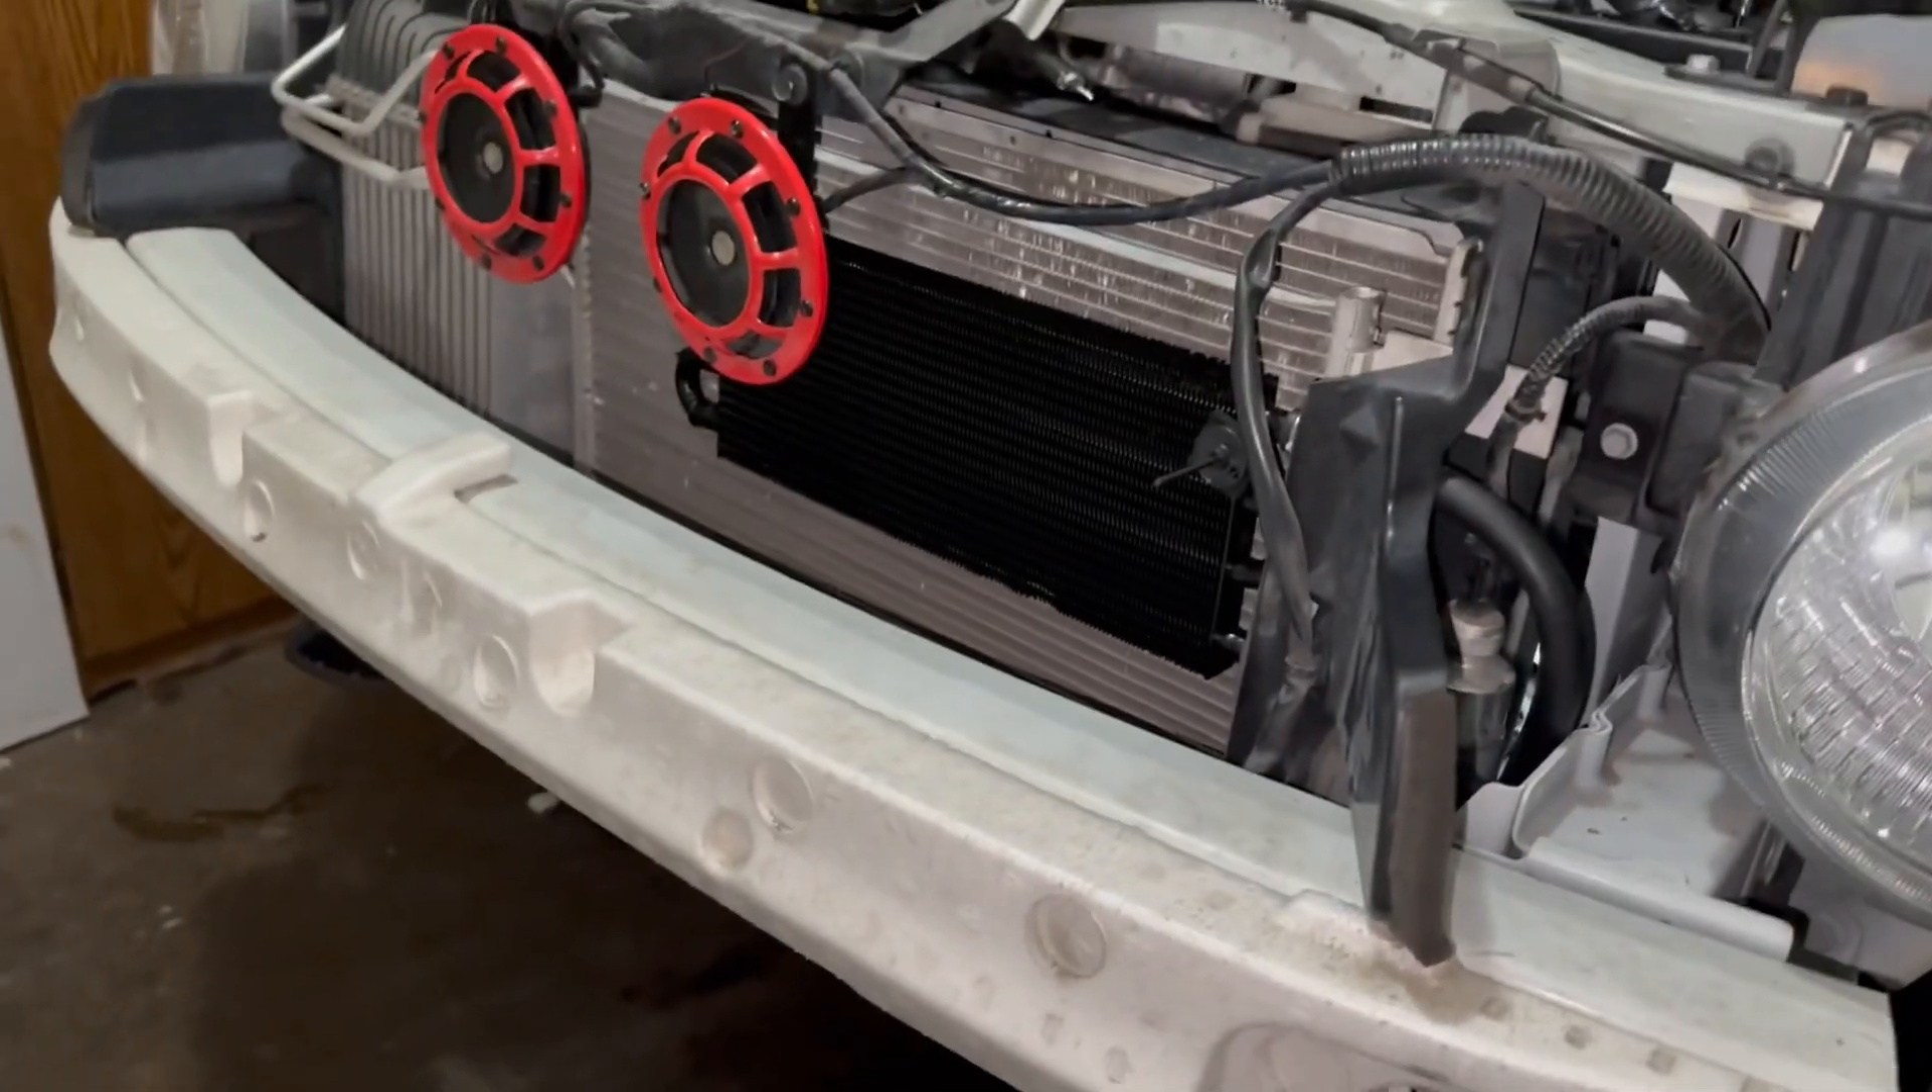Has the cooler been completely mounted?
Yes.